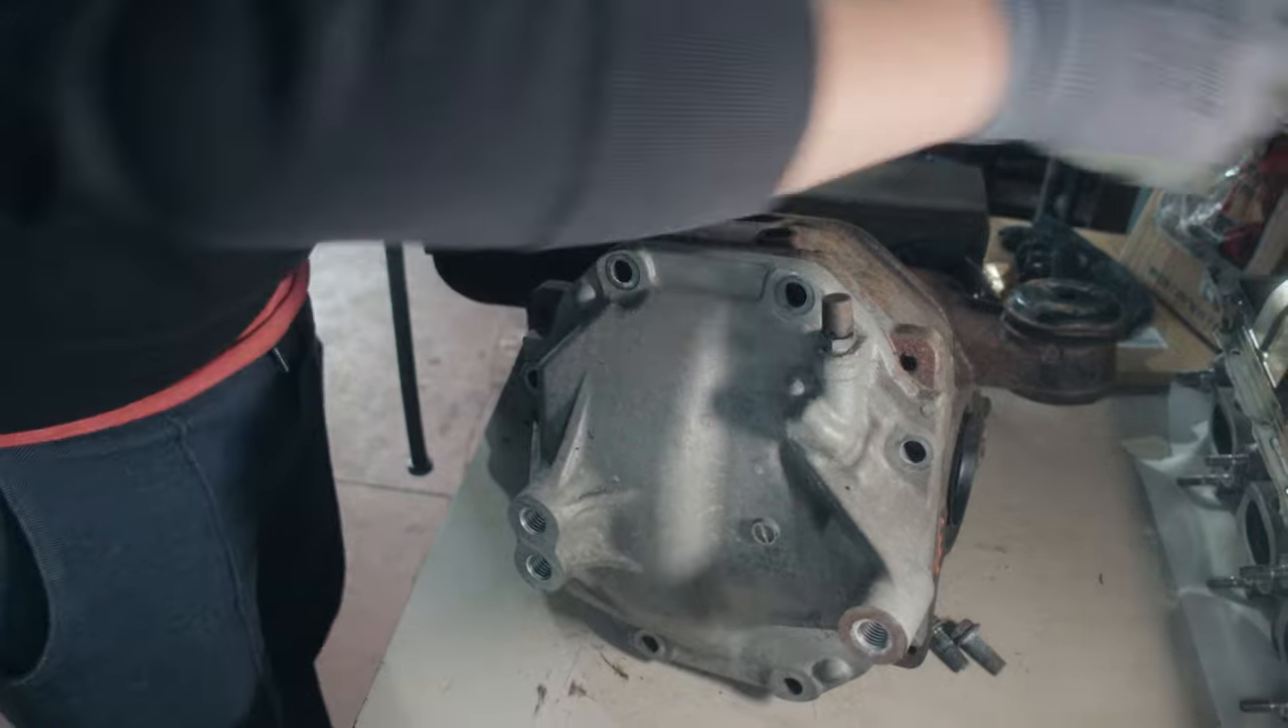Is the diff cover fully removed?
No.